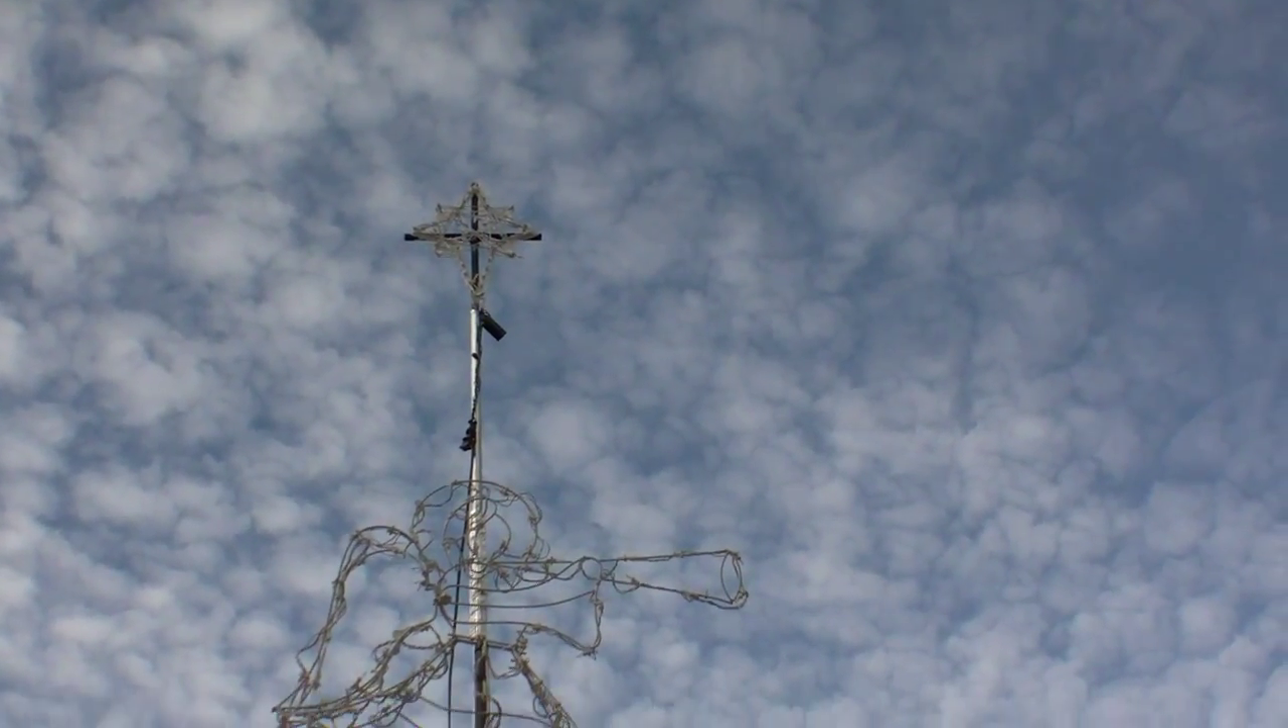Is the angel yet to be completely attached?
No.